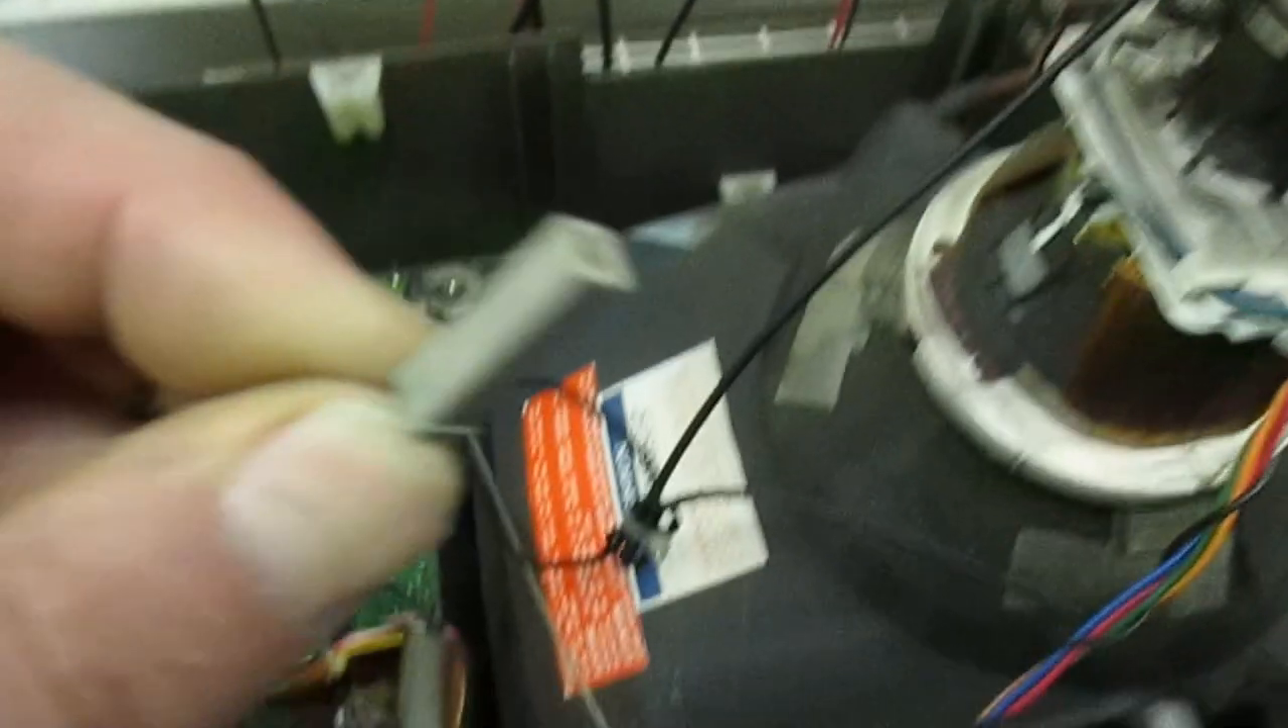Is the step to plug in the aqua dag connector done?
No.